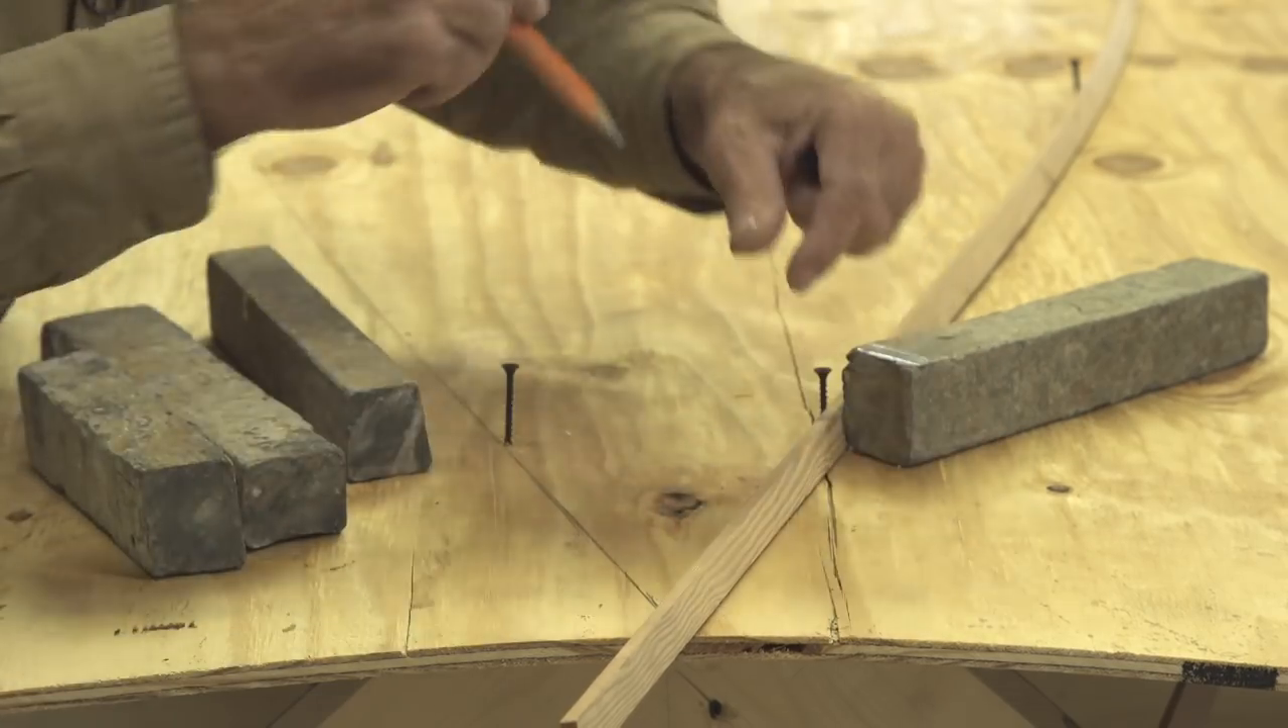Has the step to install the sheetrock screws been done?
Yes.